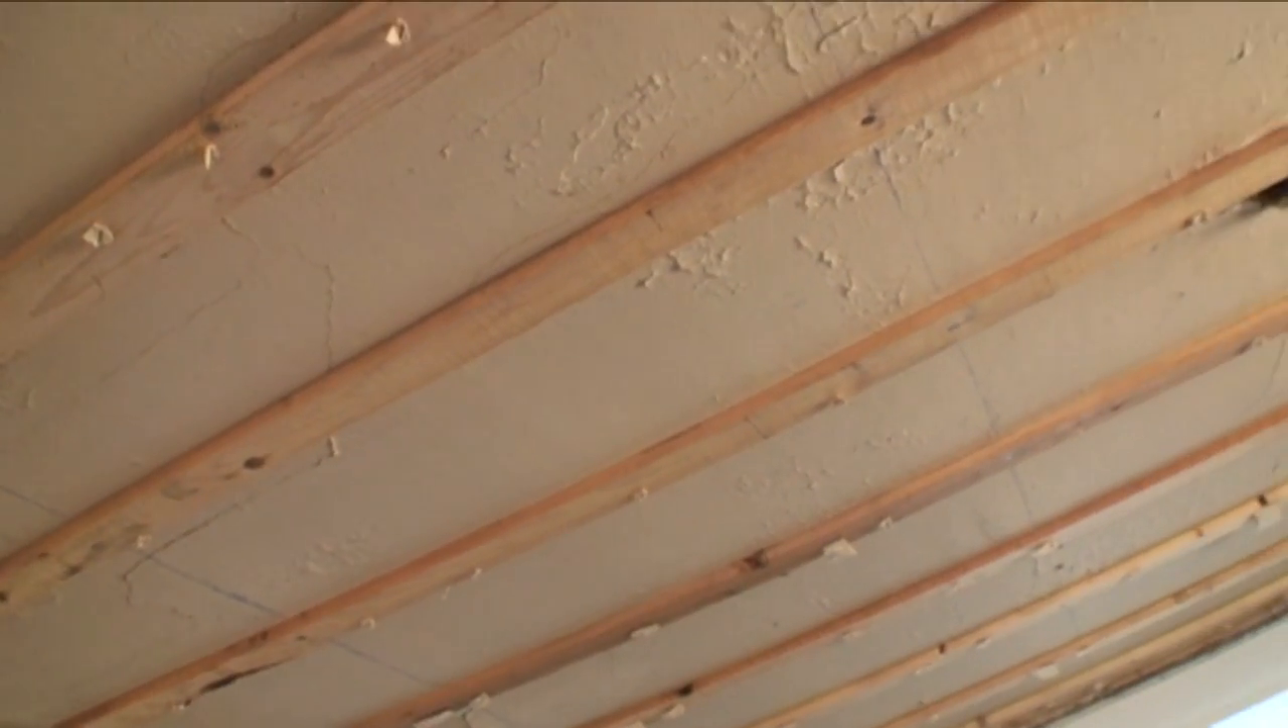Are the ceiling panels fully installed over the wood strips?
No.